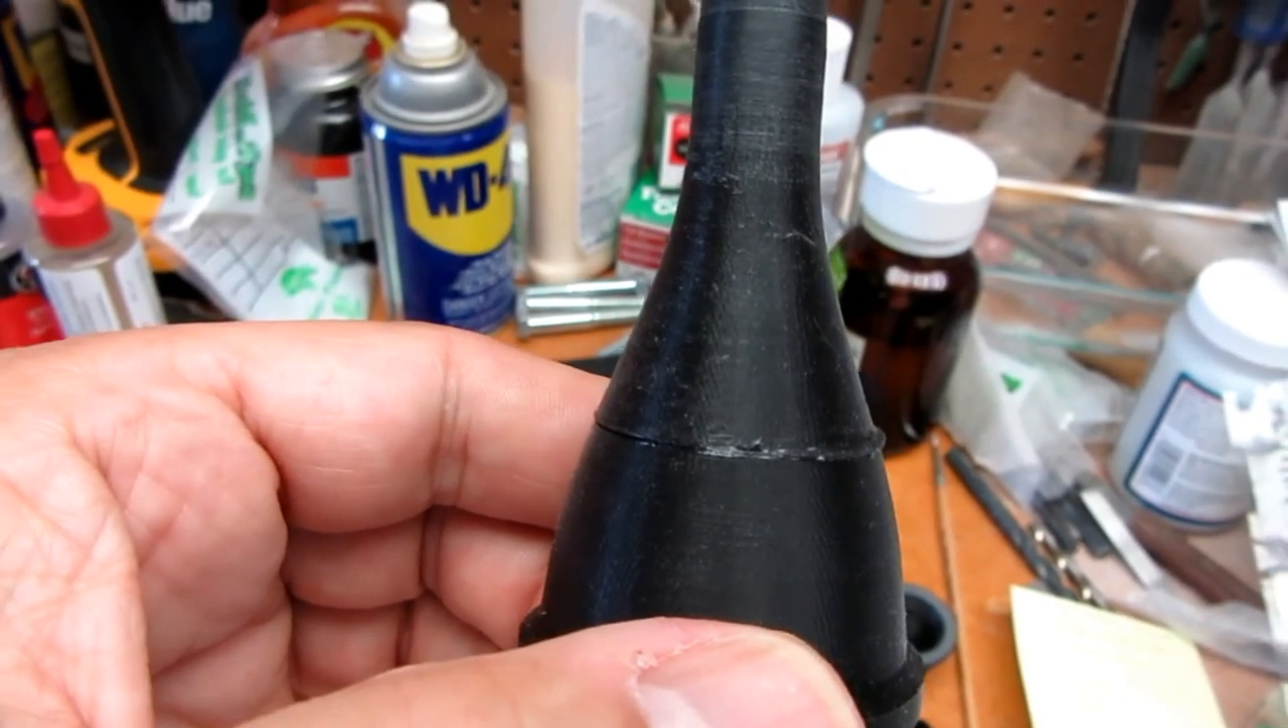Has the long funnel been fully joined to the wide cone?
Yes.